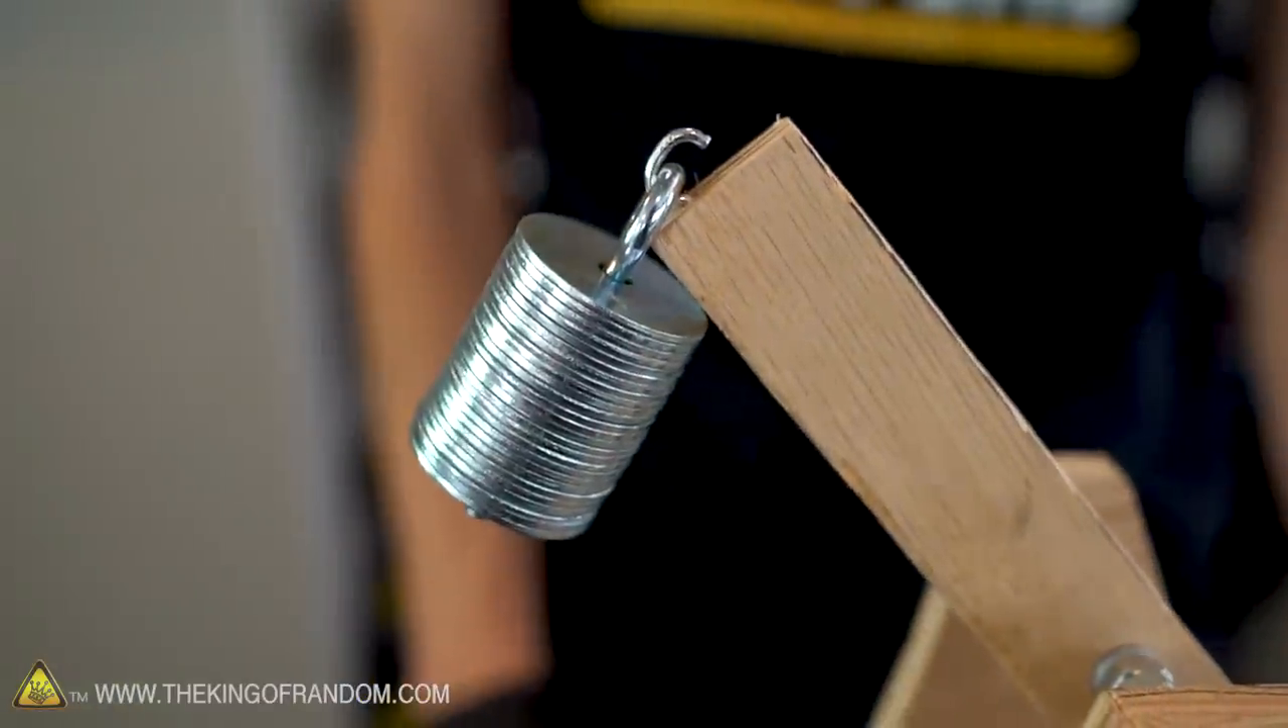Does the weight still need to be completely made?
No.